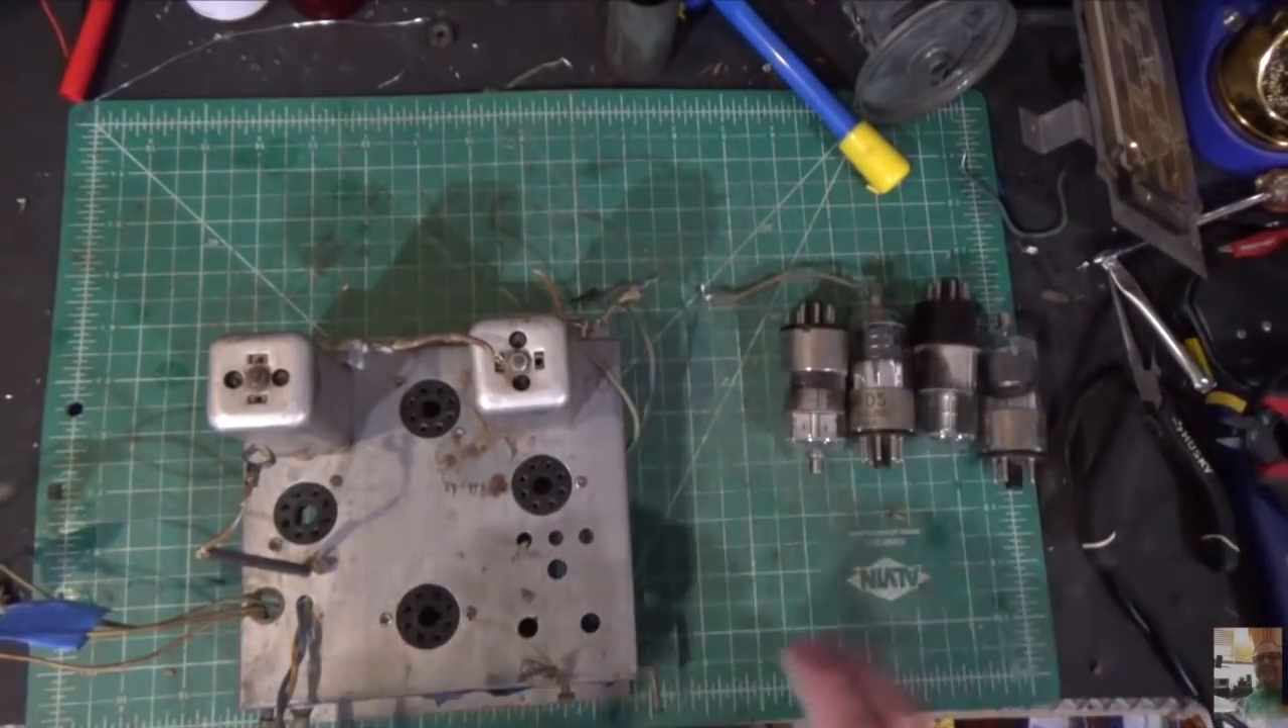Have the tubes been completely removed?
Yes.